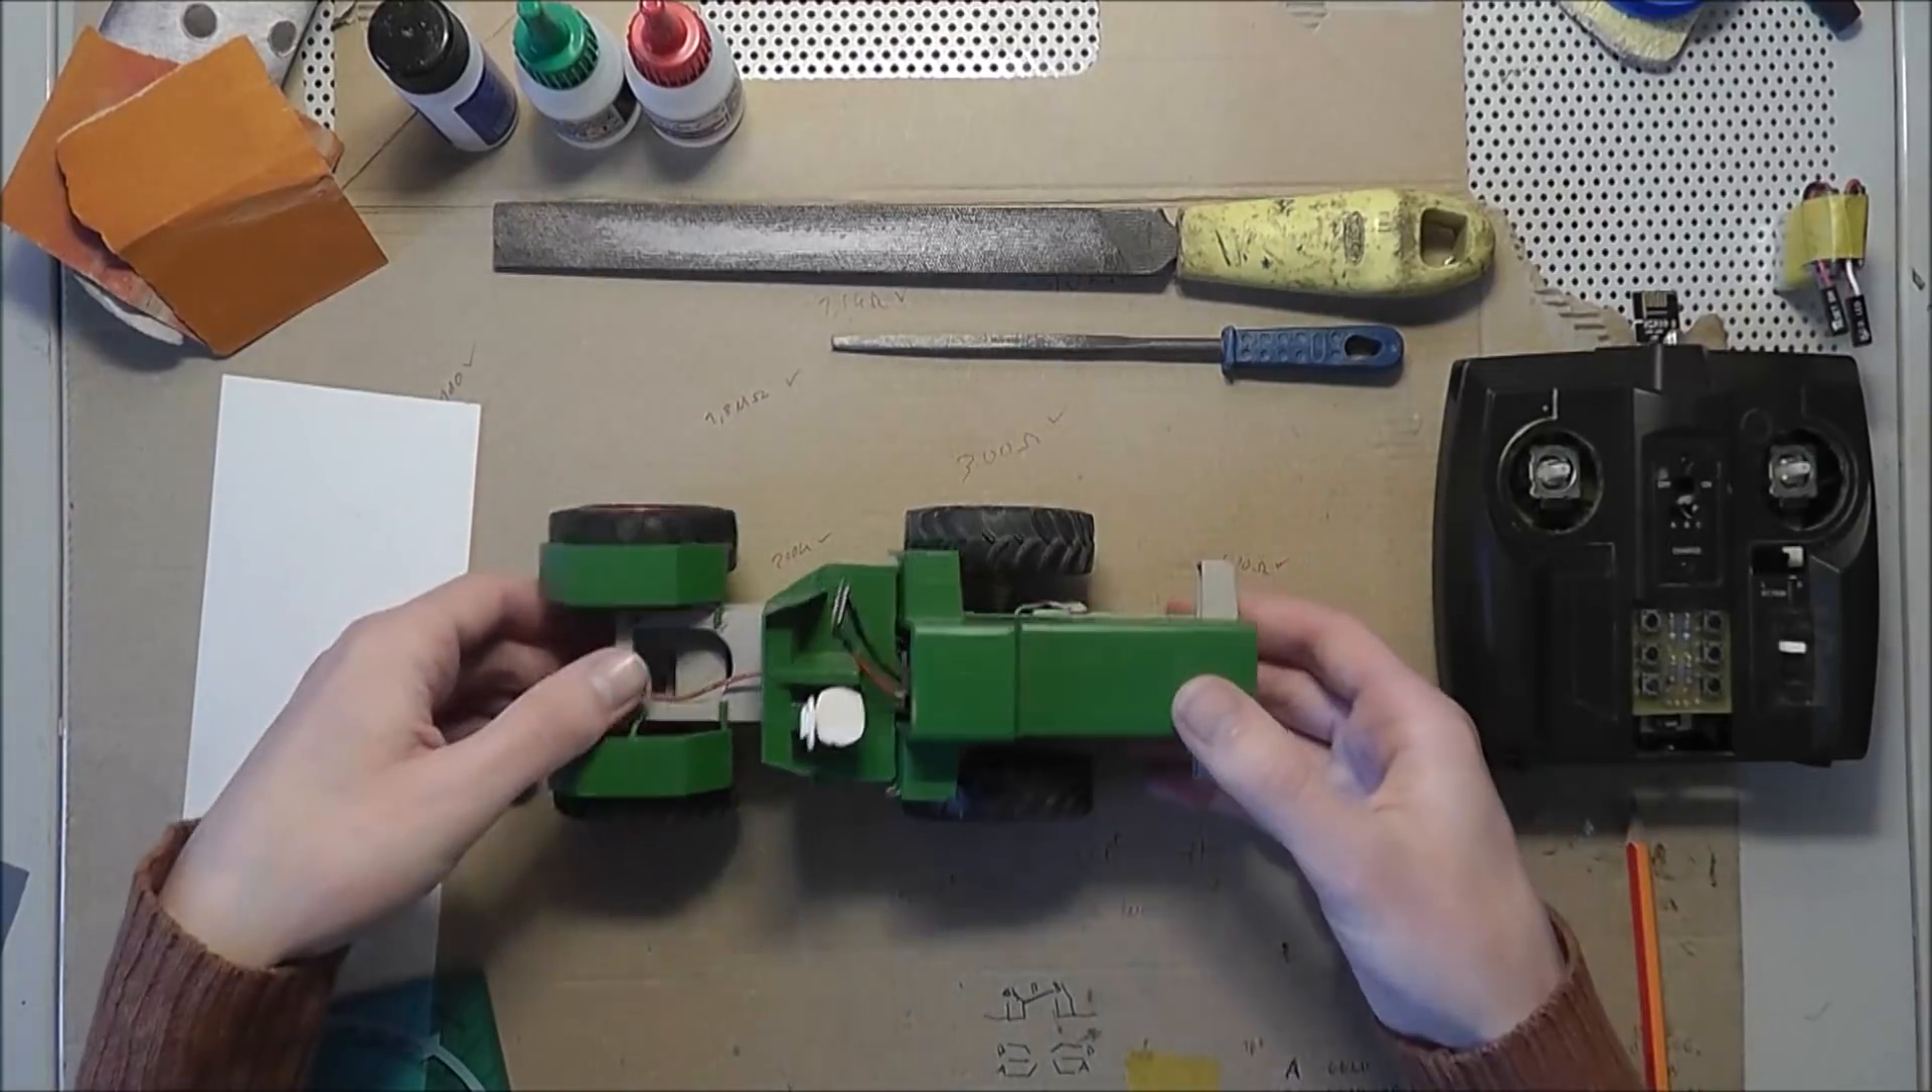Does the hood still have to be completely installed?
No.